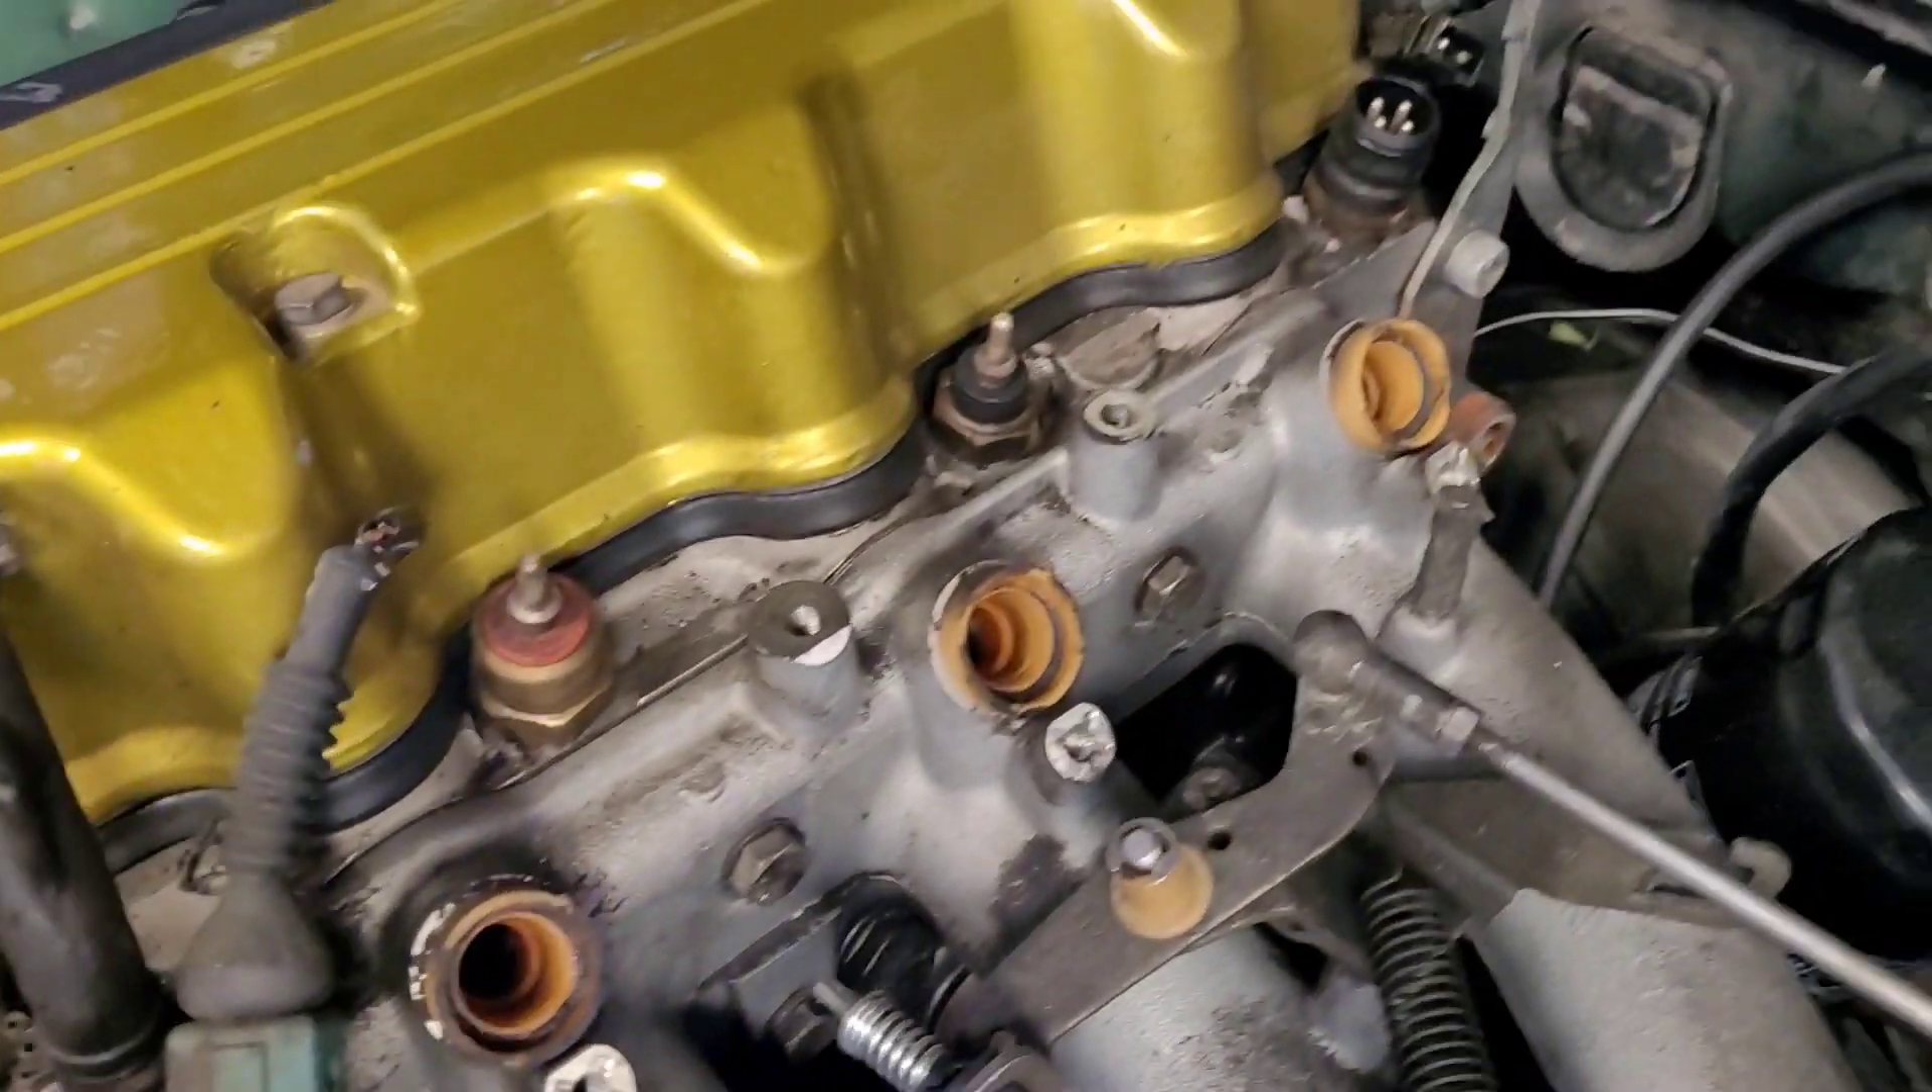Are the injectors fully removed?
Yes.